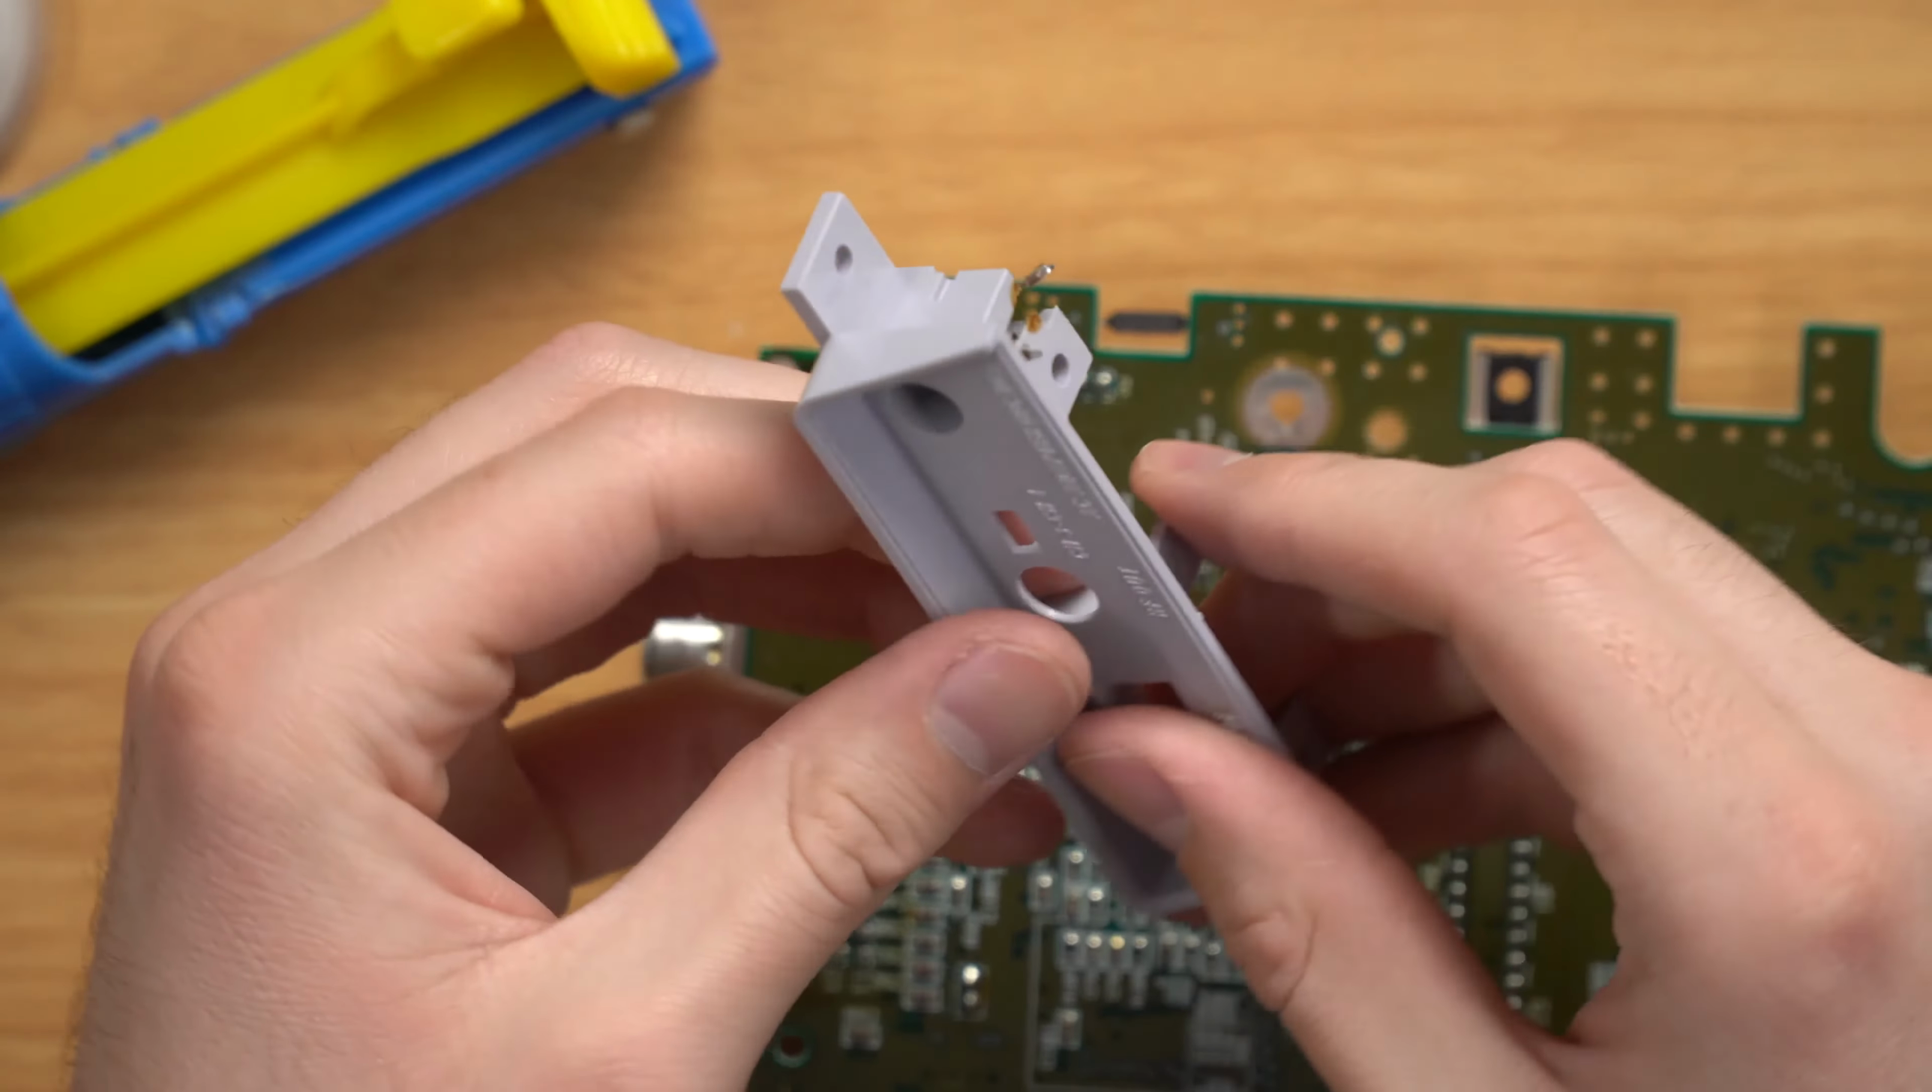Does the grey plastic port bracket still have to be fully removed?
No.